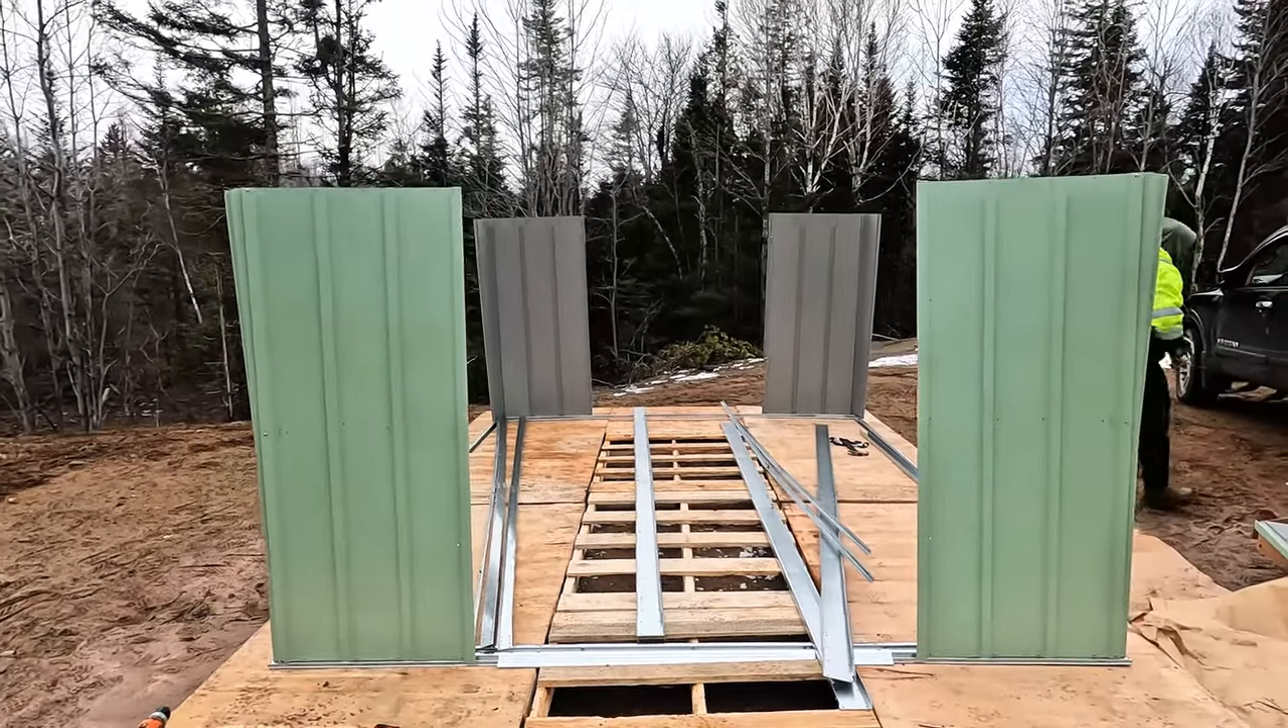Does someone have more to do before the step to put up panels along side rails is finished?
Yes.